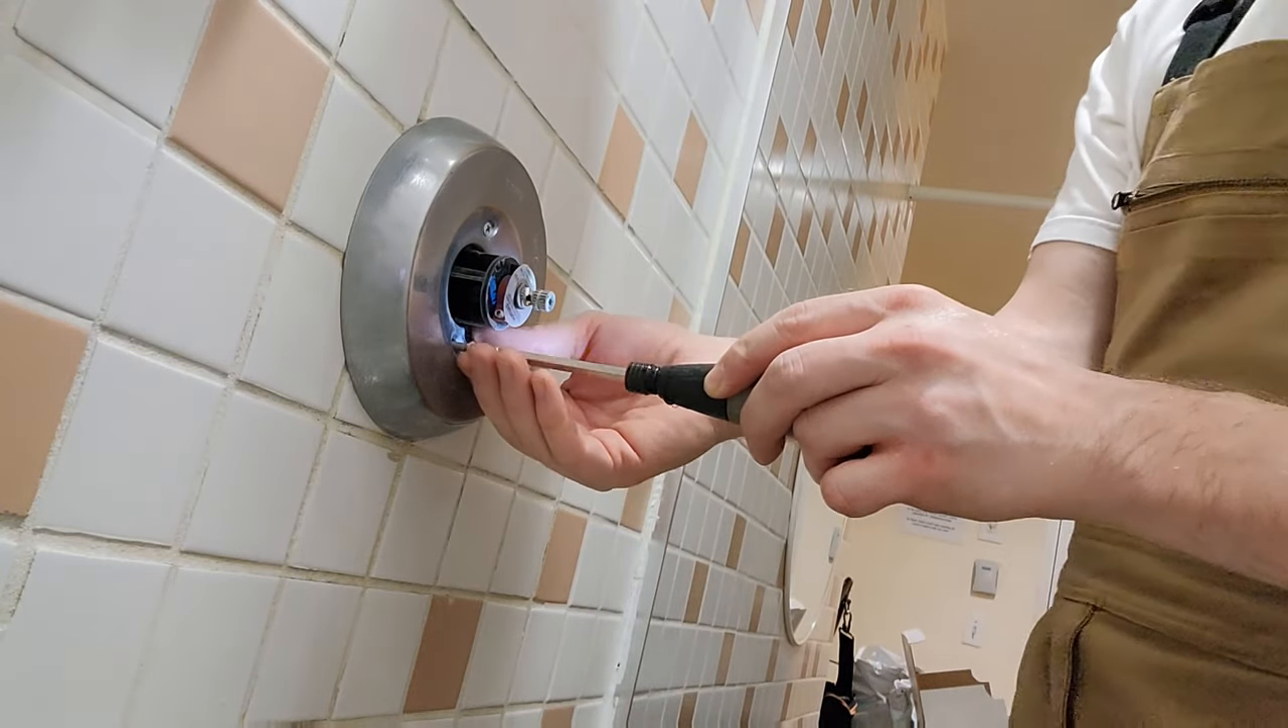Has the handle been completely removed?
Yes.